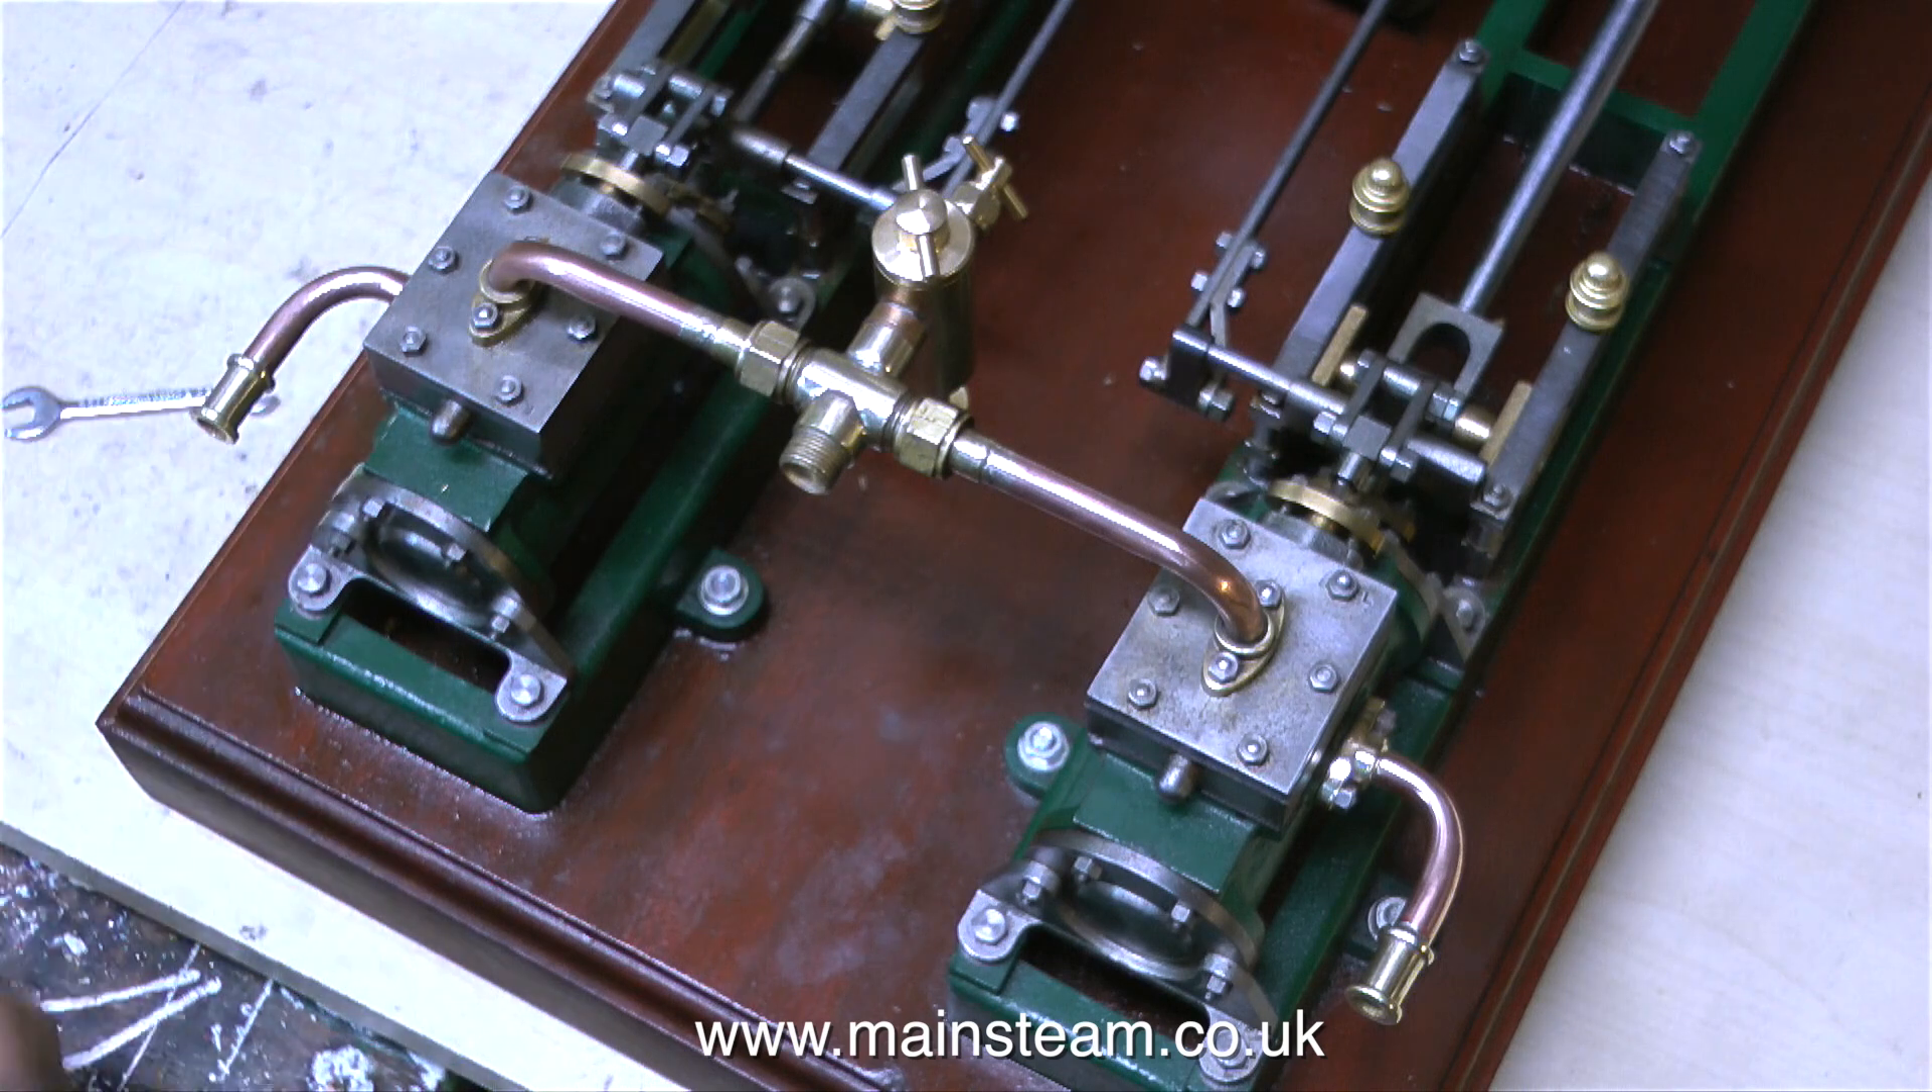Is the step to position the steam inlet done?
Yes.